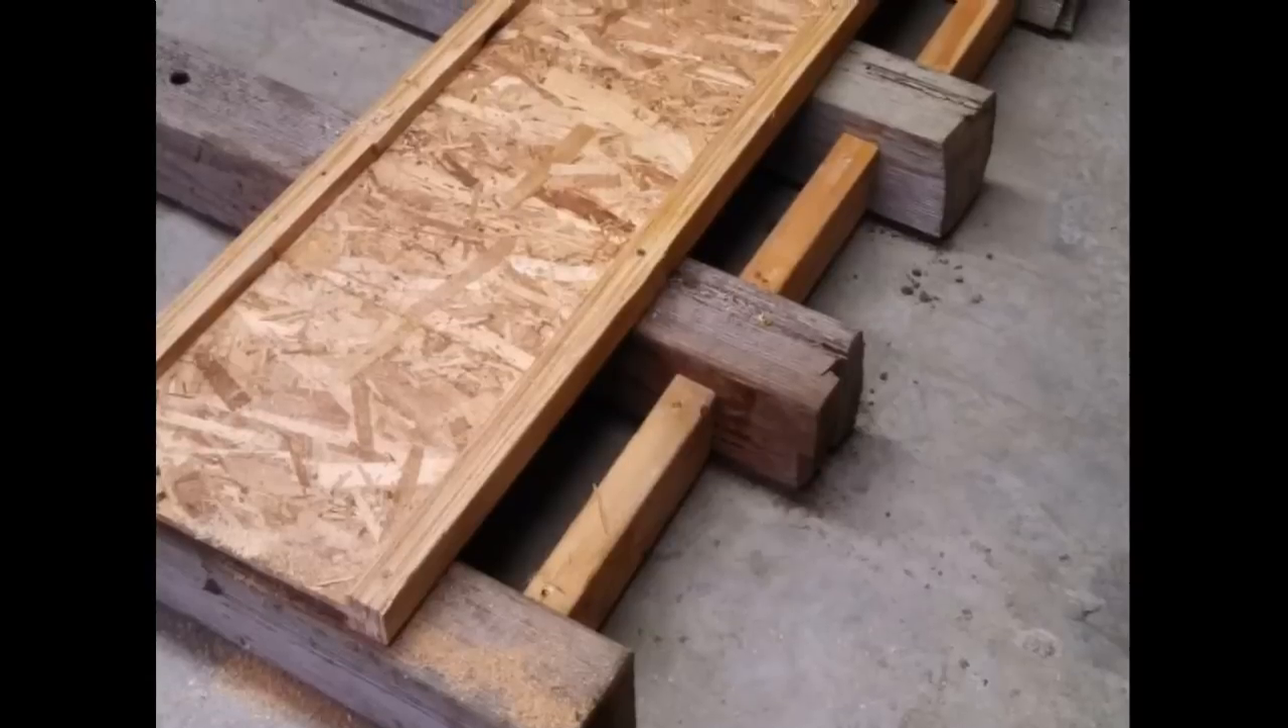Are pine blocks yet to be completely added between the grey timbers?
No.